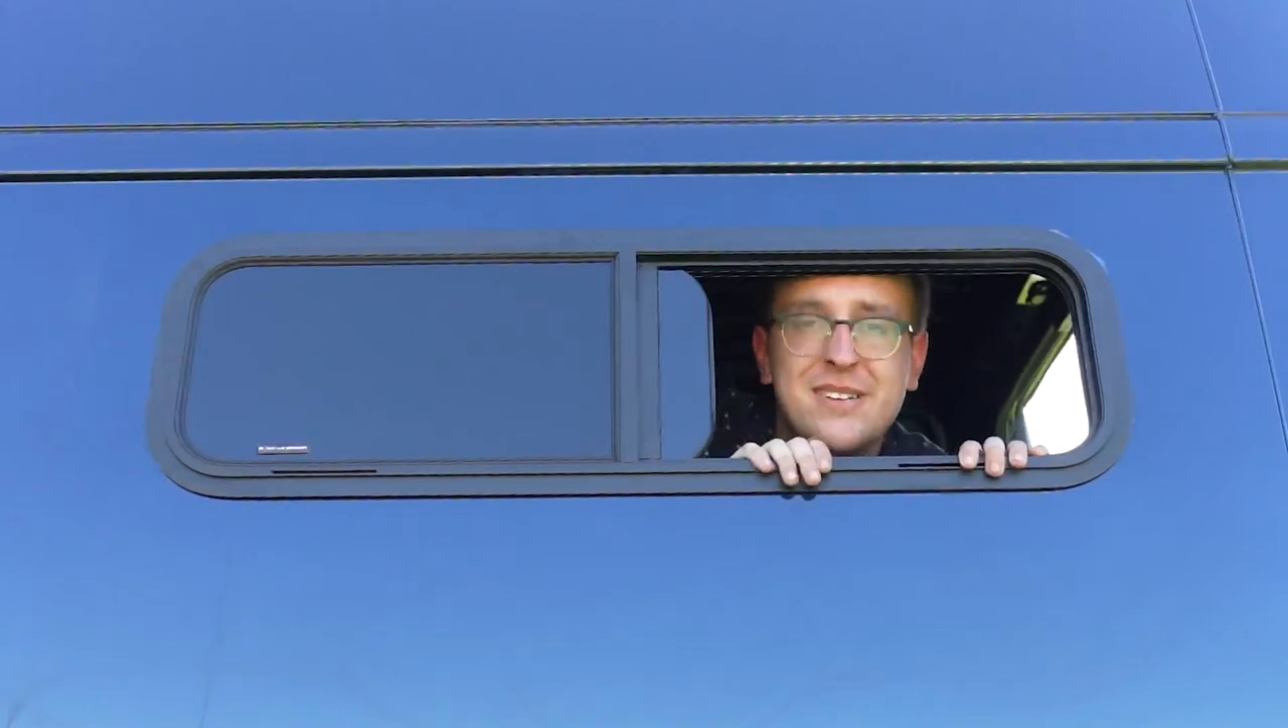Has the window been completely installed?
Yes.